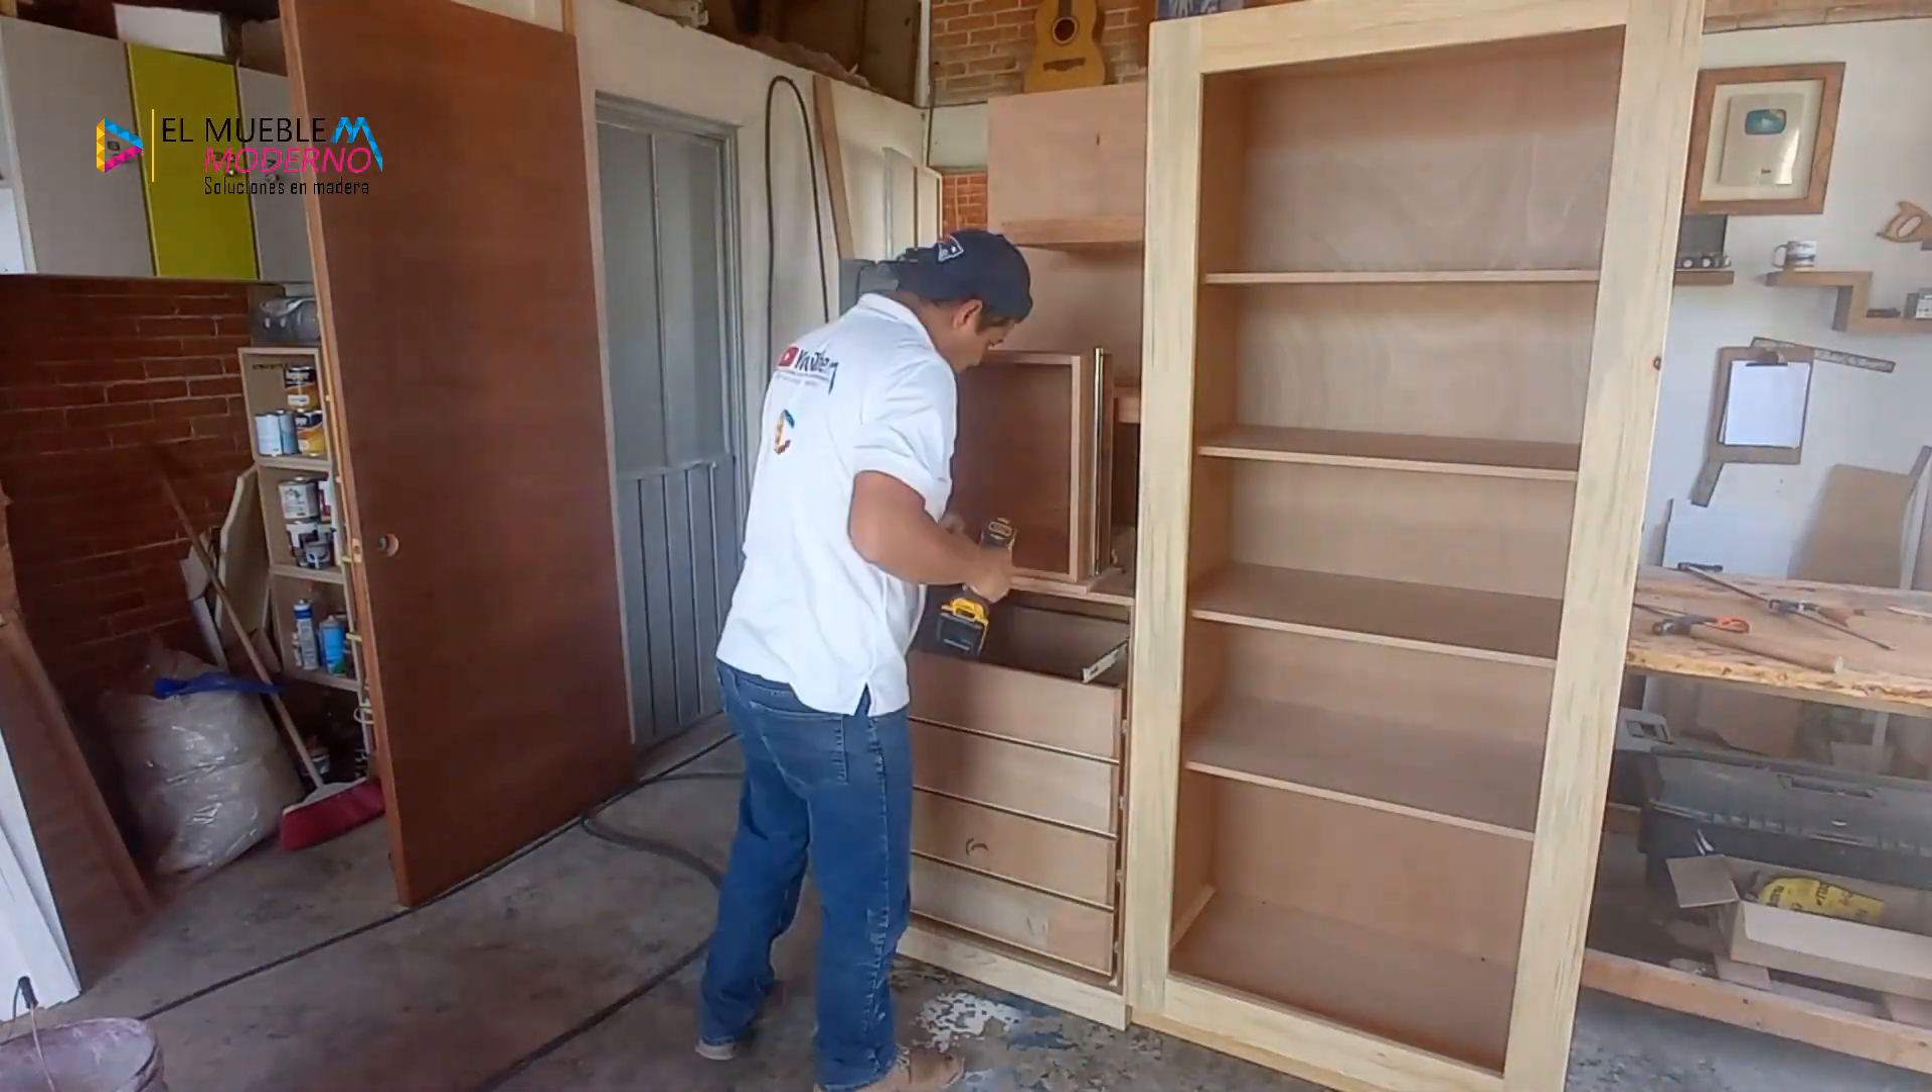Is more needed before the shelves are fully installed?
No.